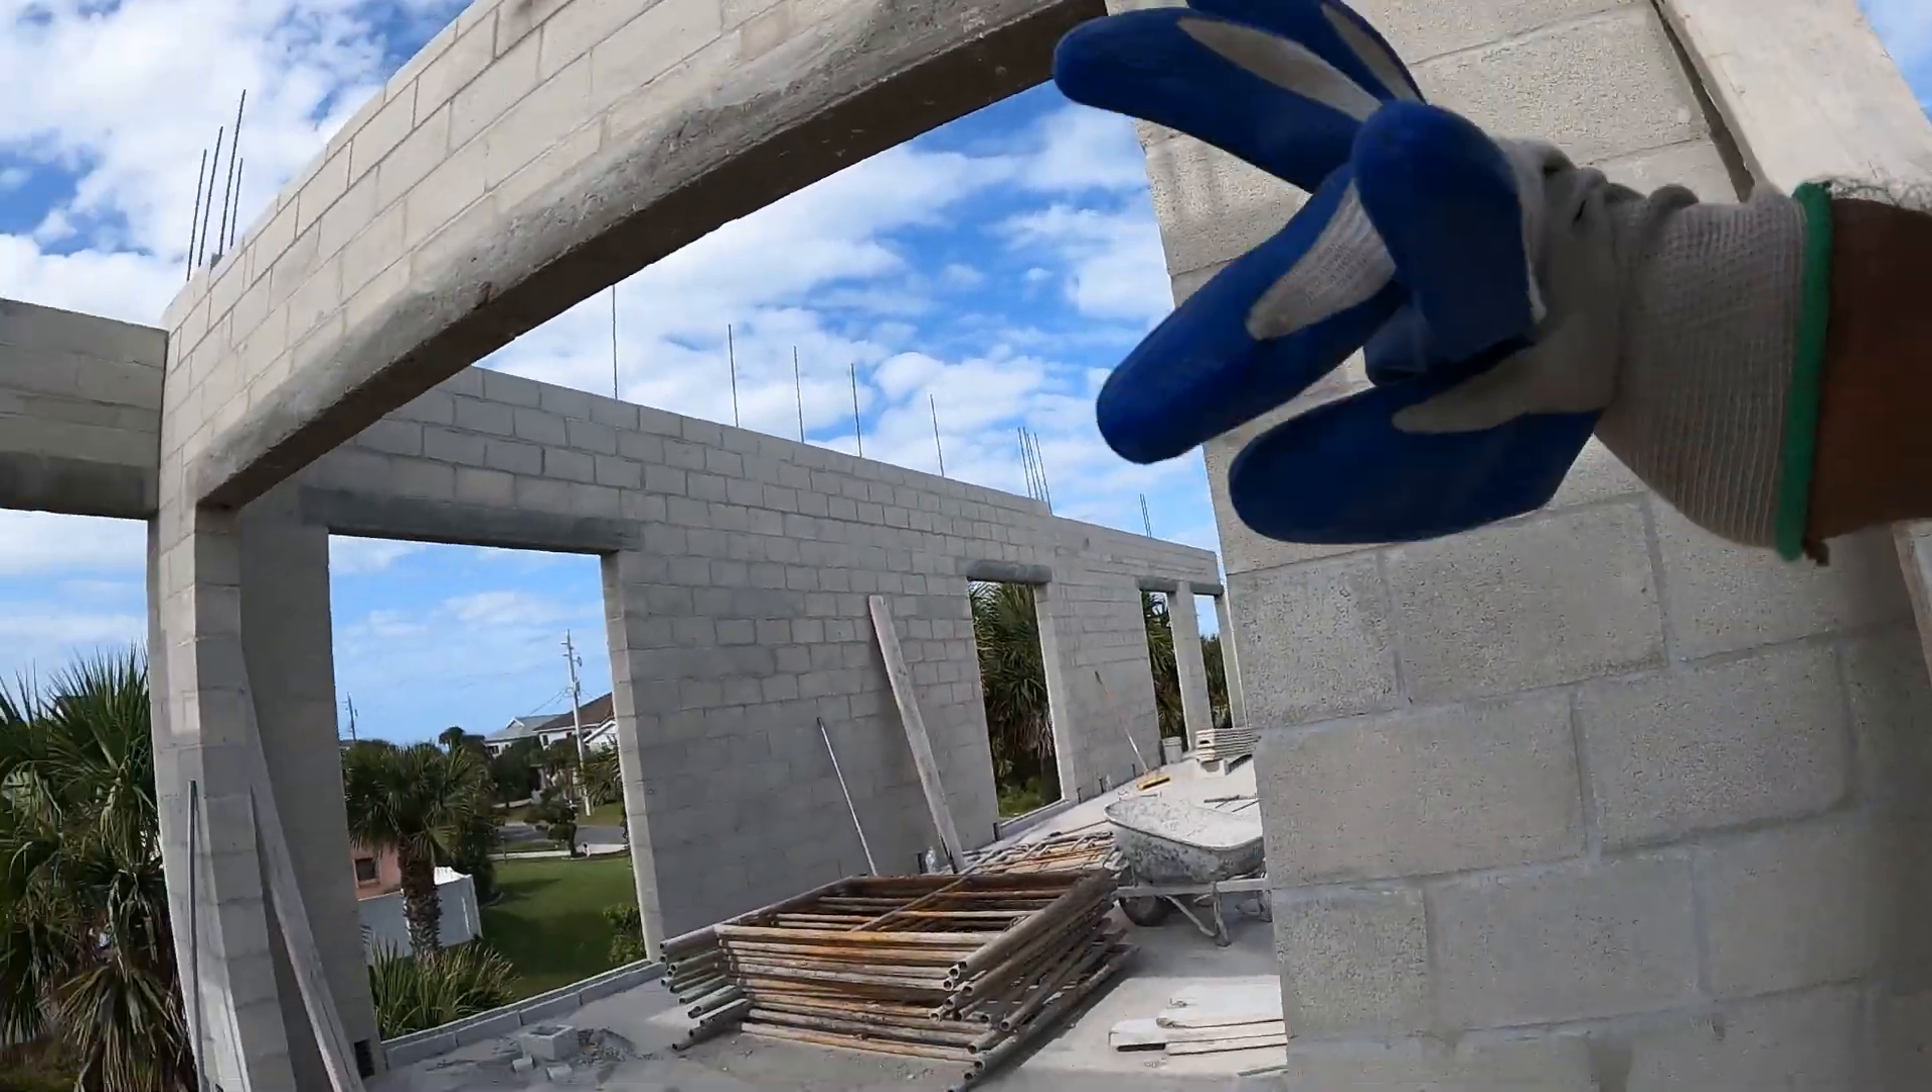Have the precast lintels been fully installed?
Yes.